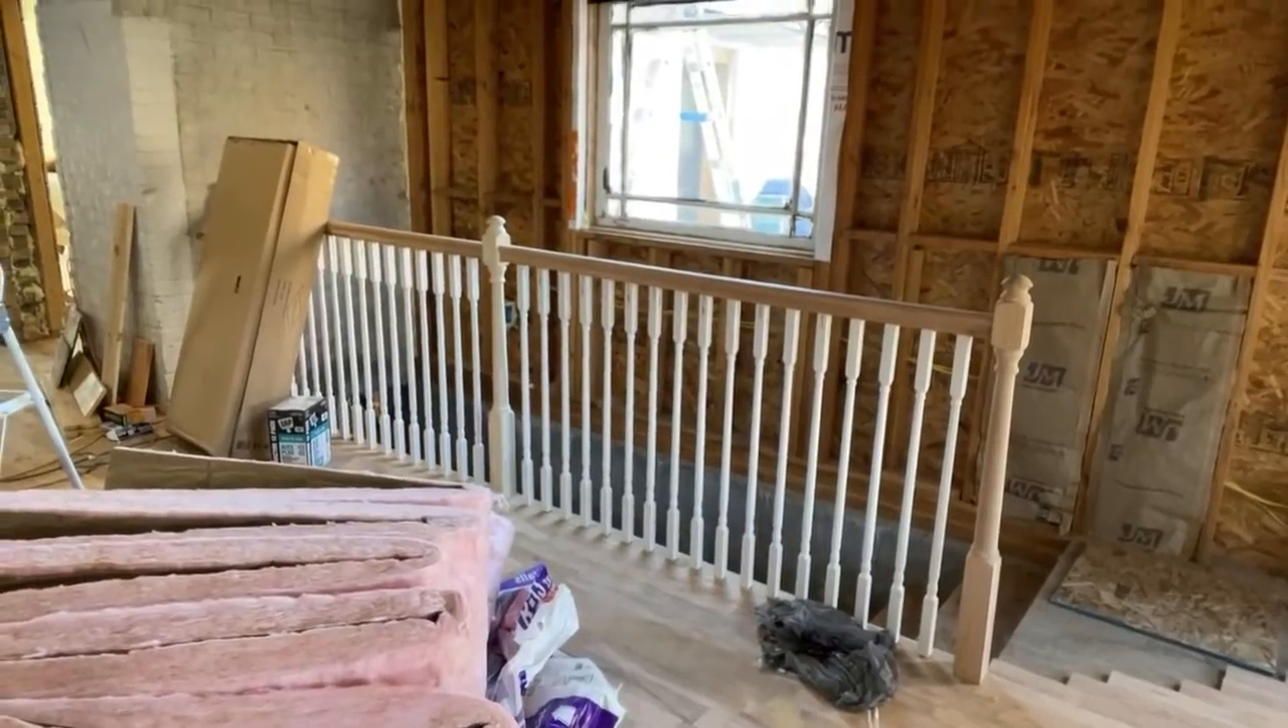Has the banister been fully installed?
Yes.